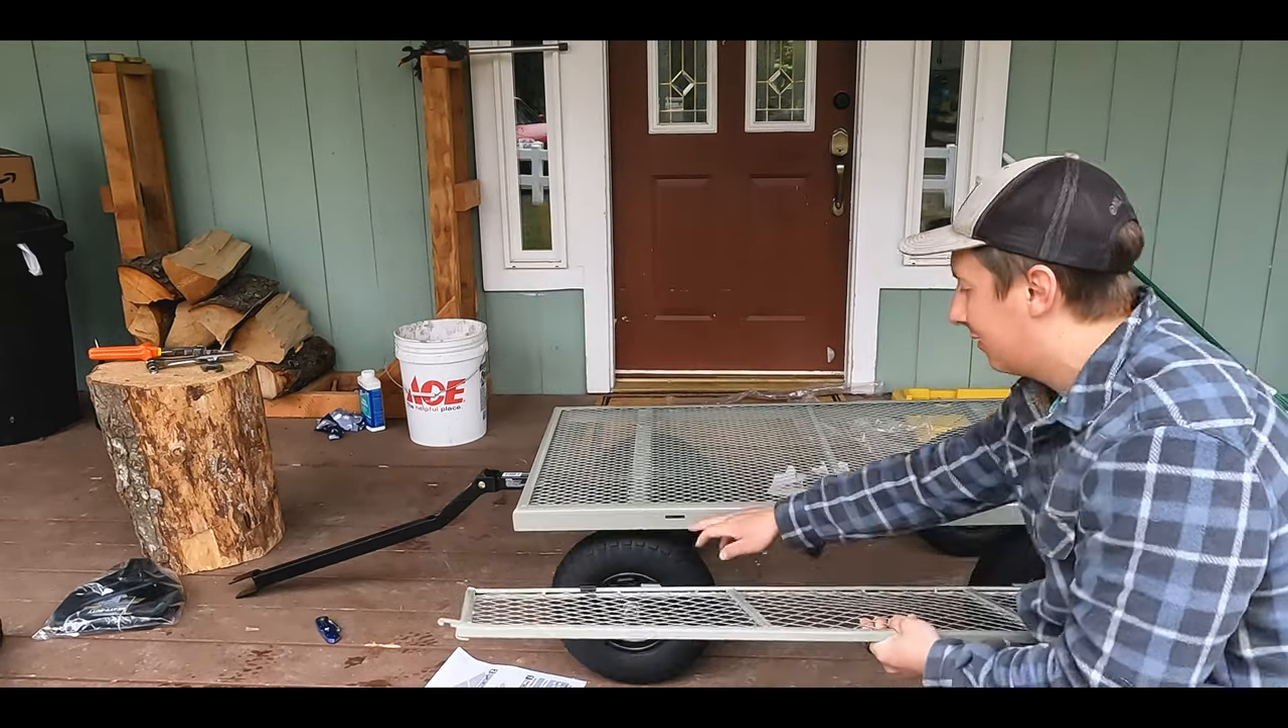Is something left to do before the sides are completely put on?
Yes.